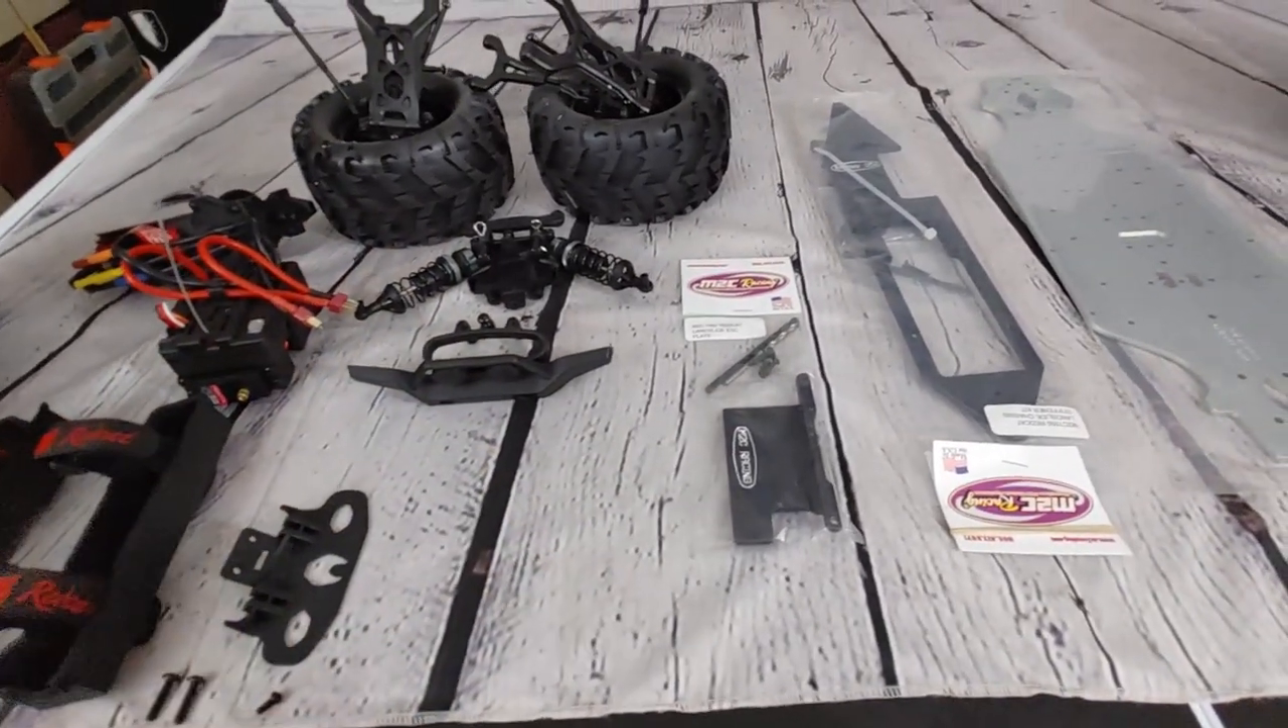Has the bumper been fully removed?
Yes.